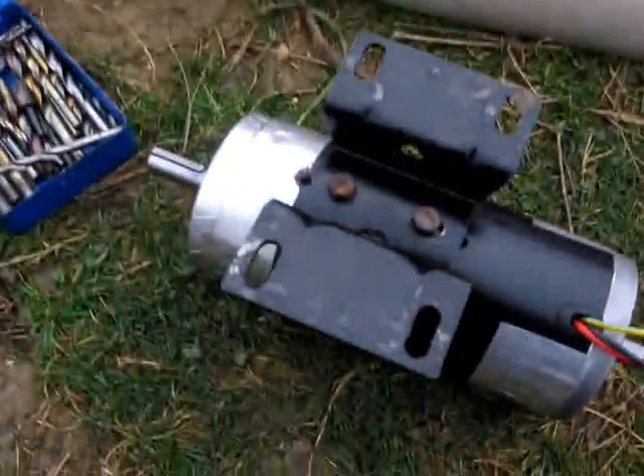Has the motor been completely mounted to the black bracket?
Yes.